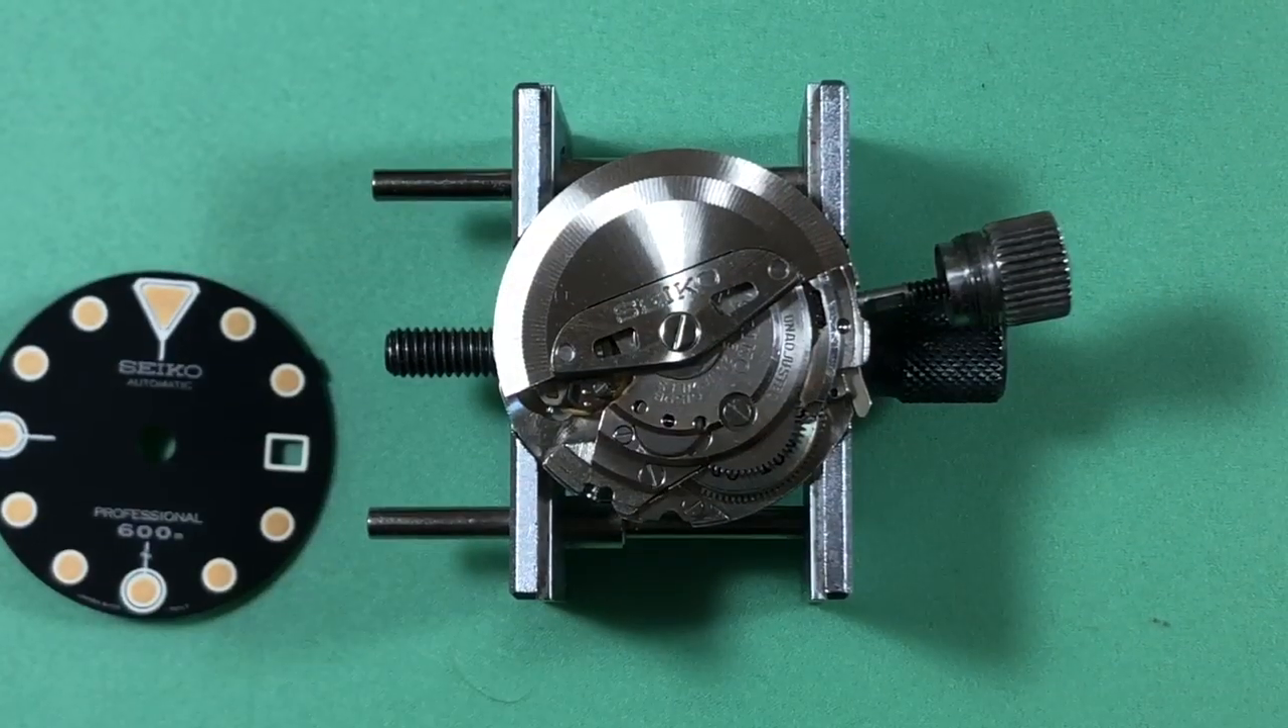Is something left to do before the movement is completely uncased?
No.